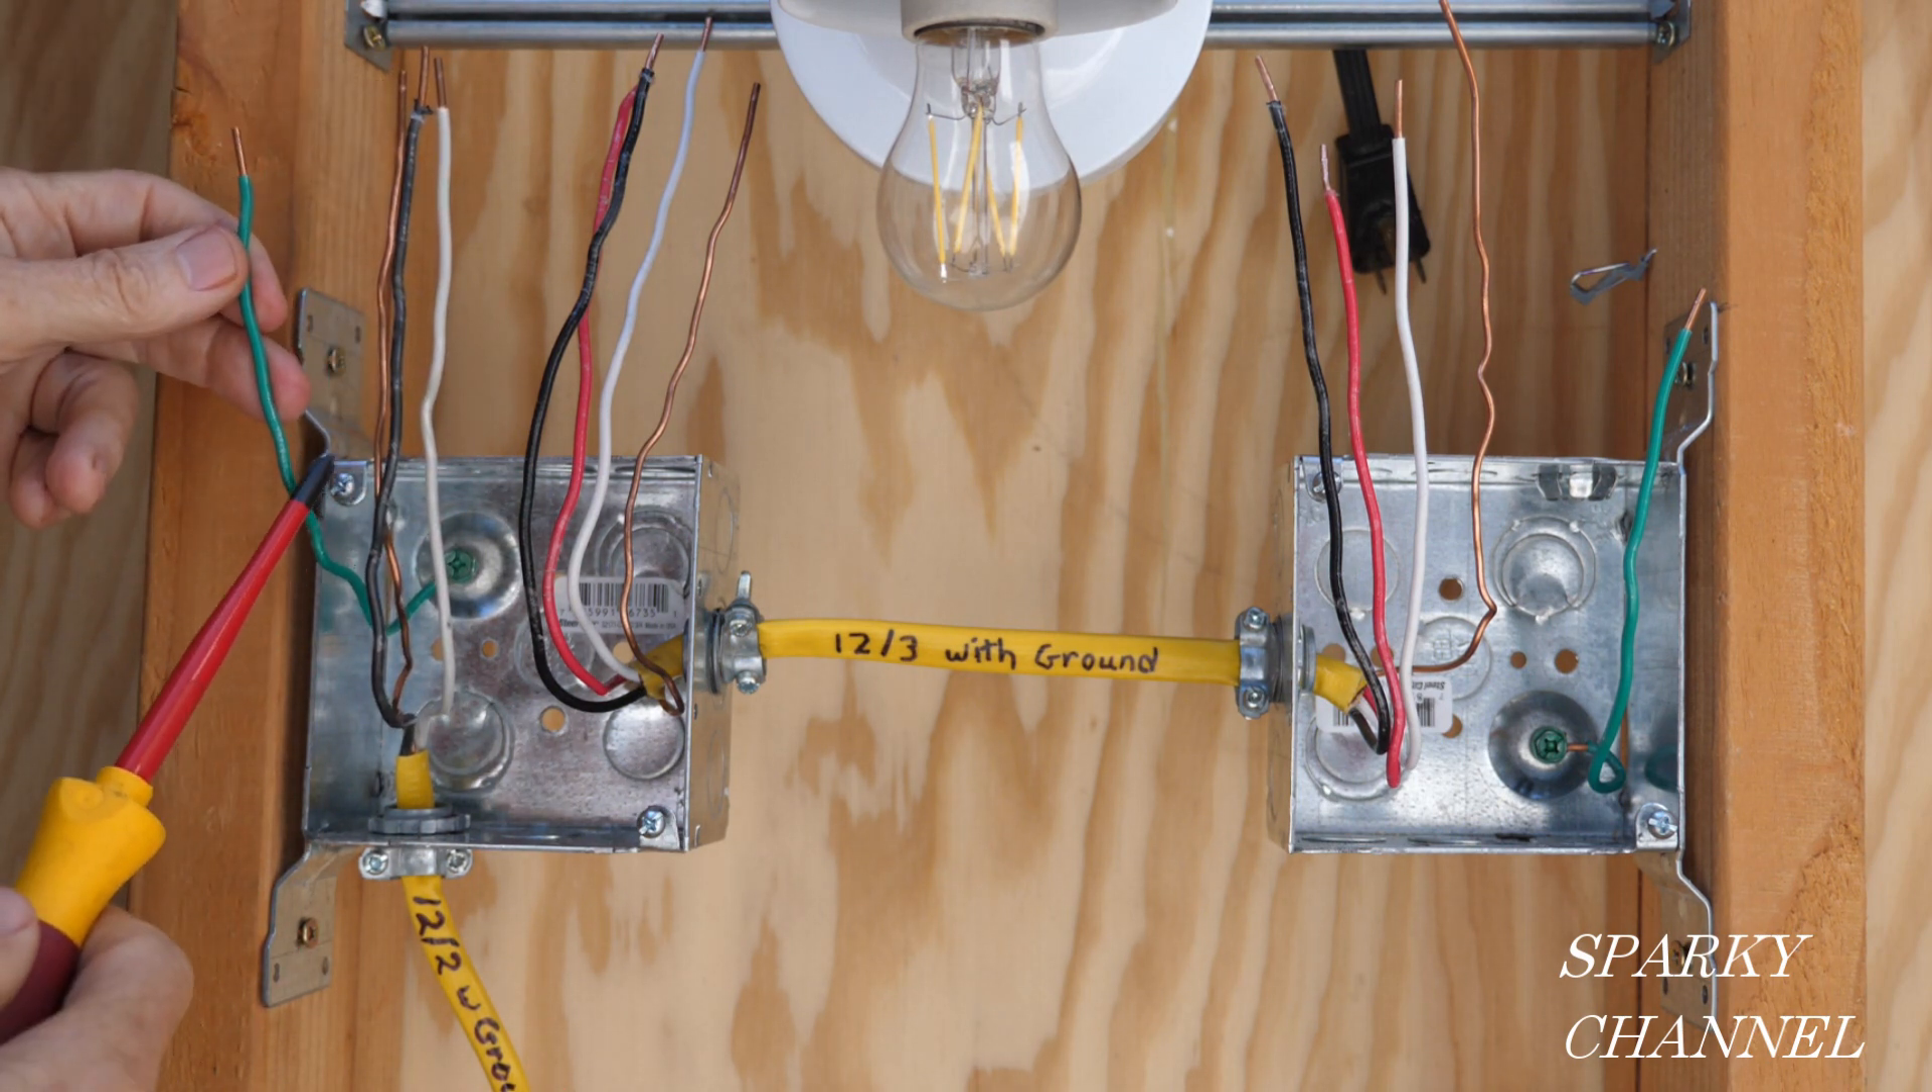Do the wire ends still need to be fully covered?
Yes.